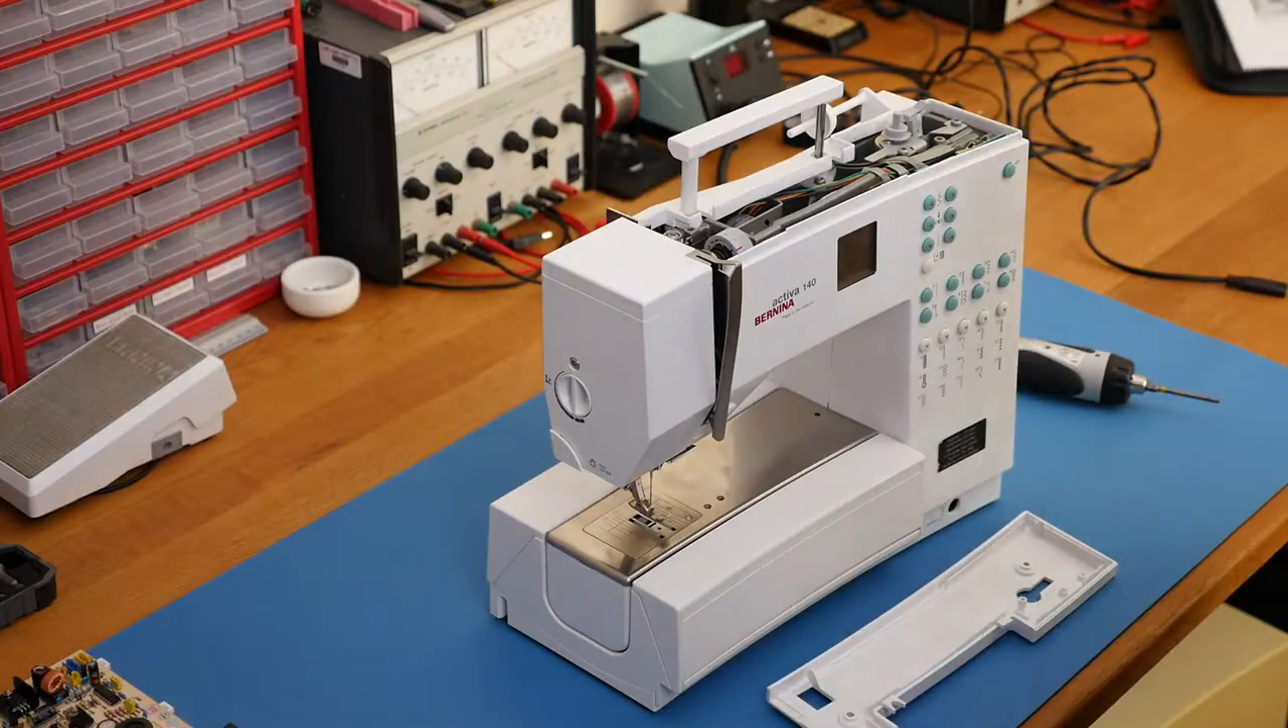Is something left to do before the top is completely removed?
No.